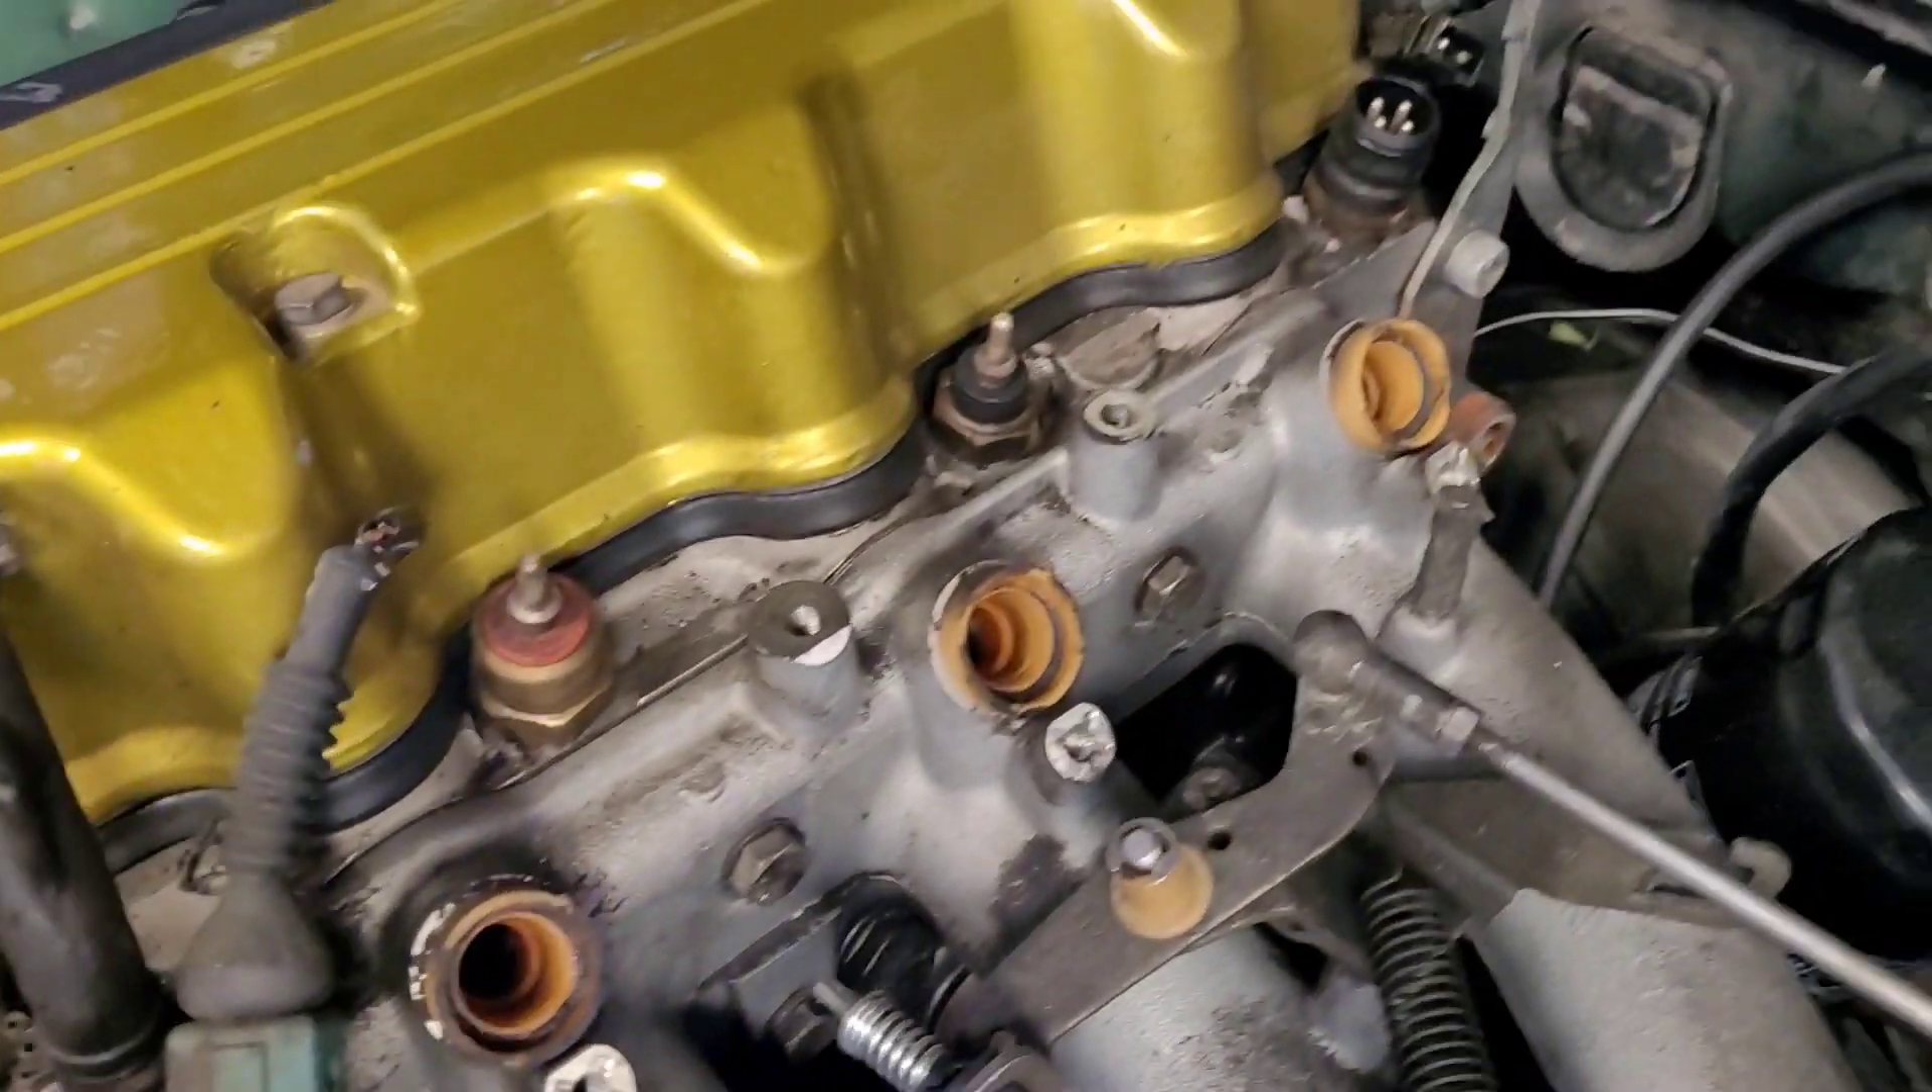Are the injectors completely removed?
Yes.